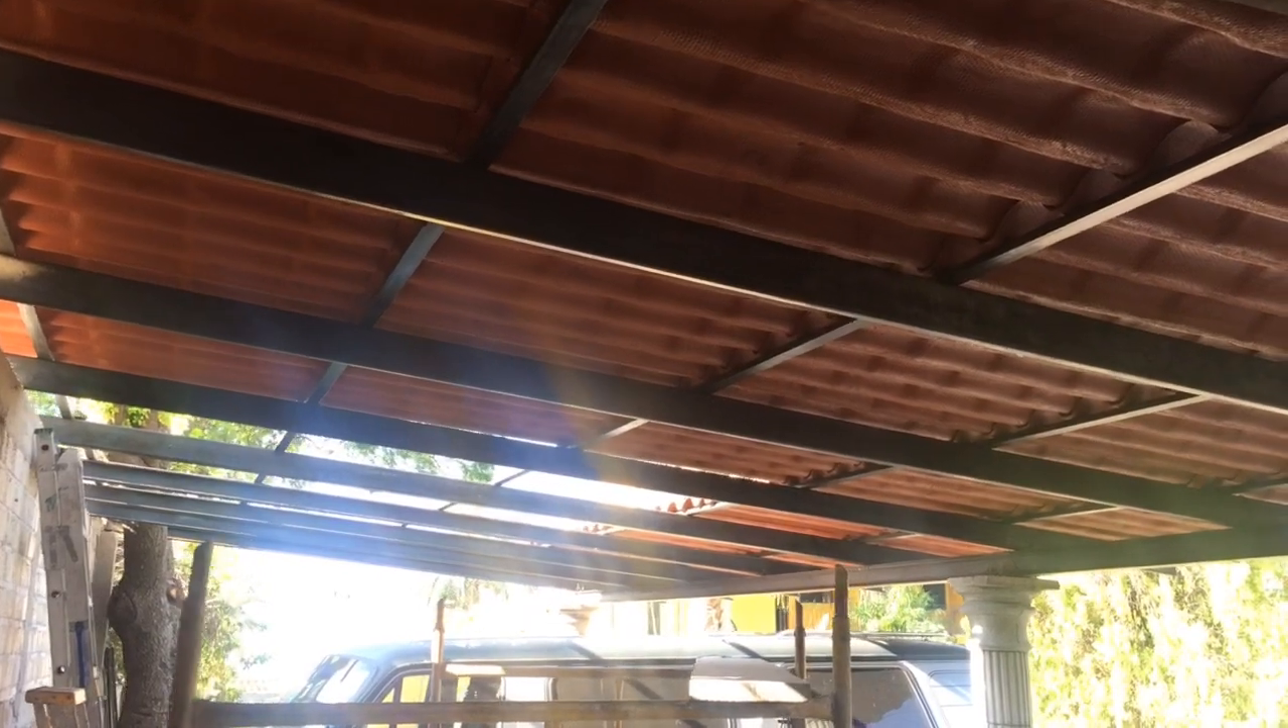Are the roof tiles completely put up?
No.